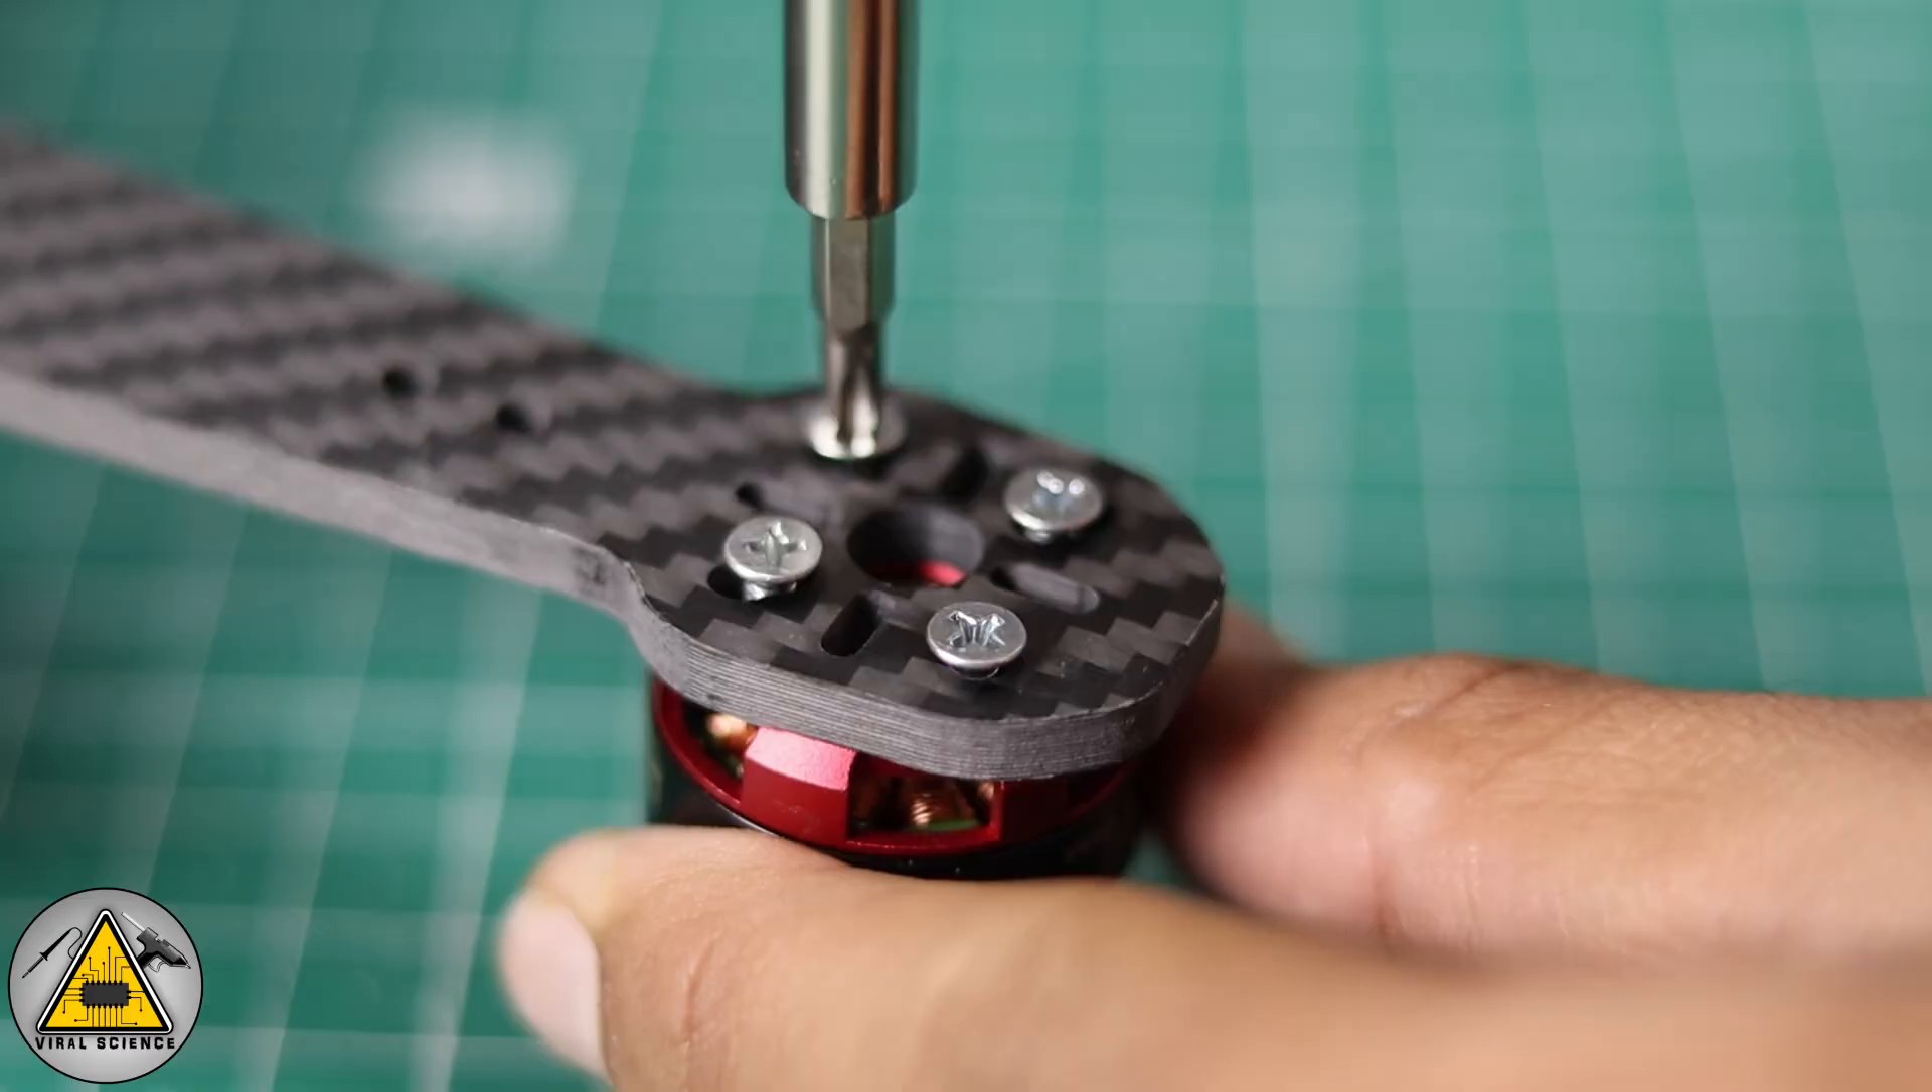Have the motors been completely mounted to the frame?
No.